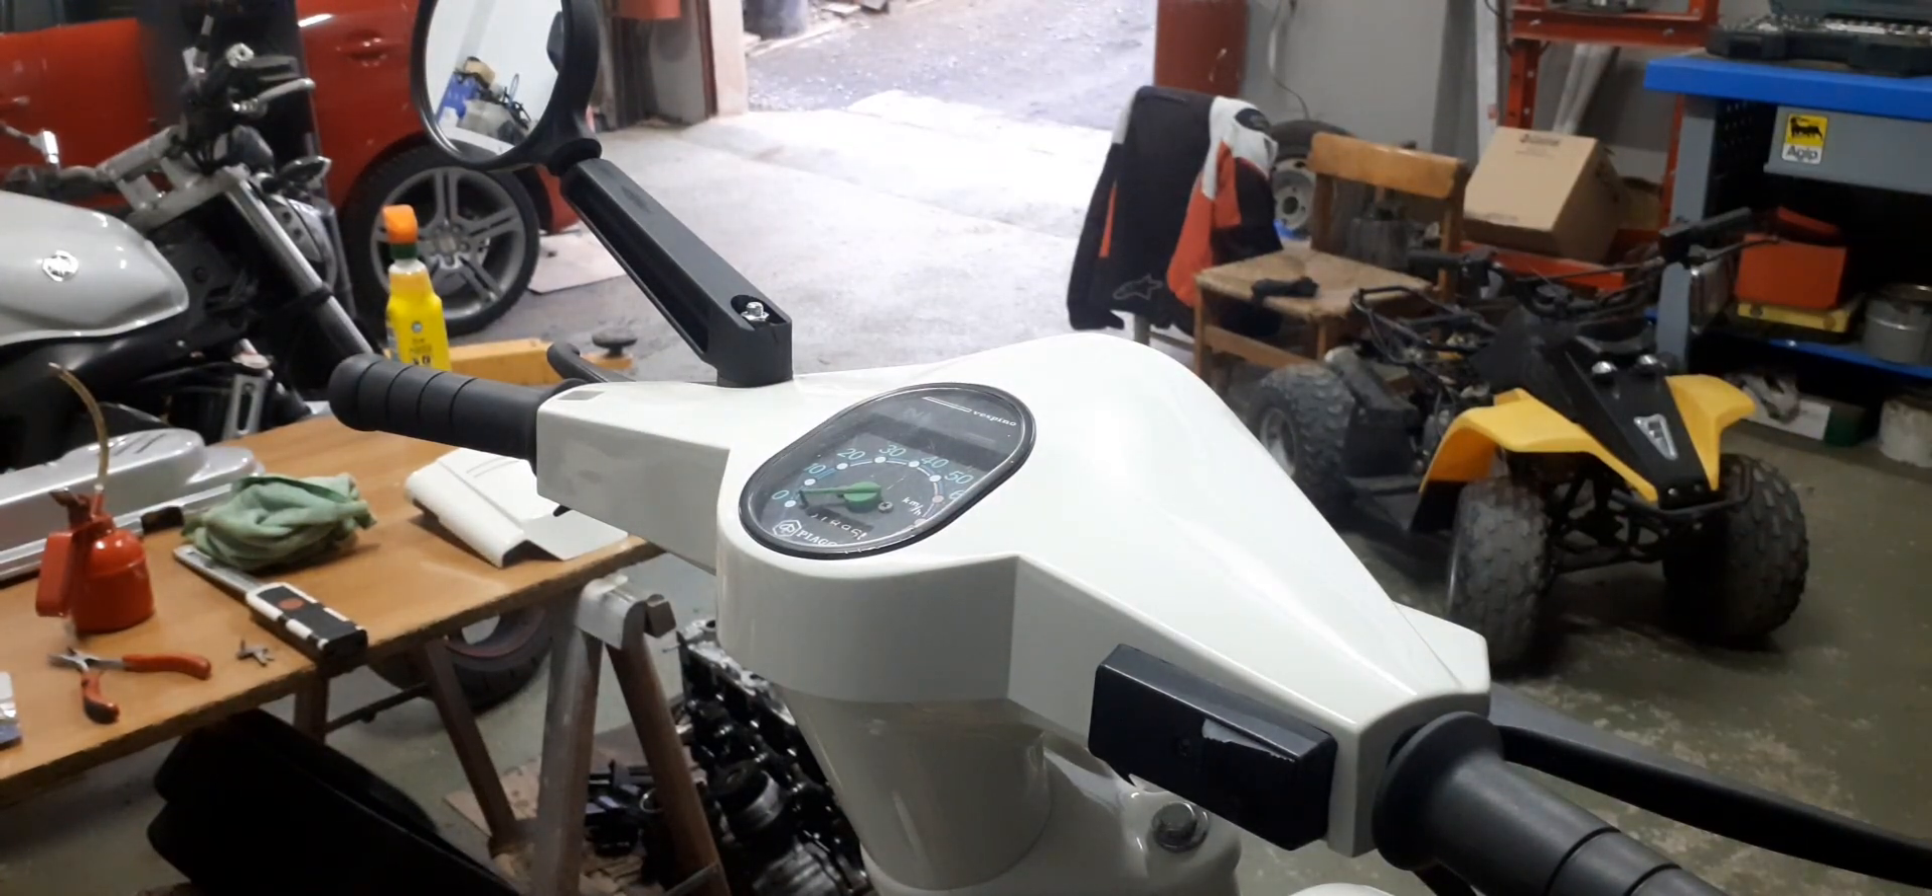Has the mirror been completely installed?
Yes.